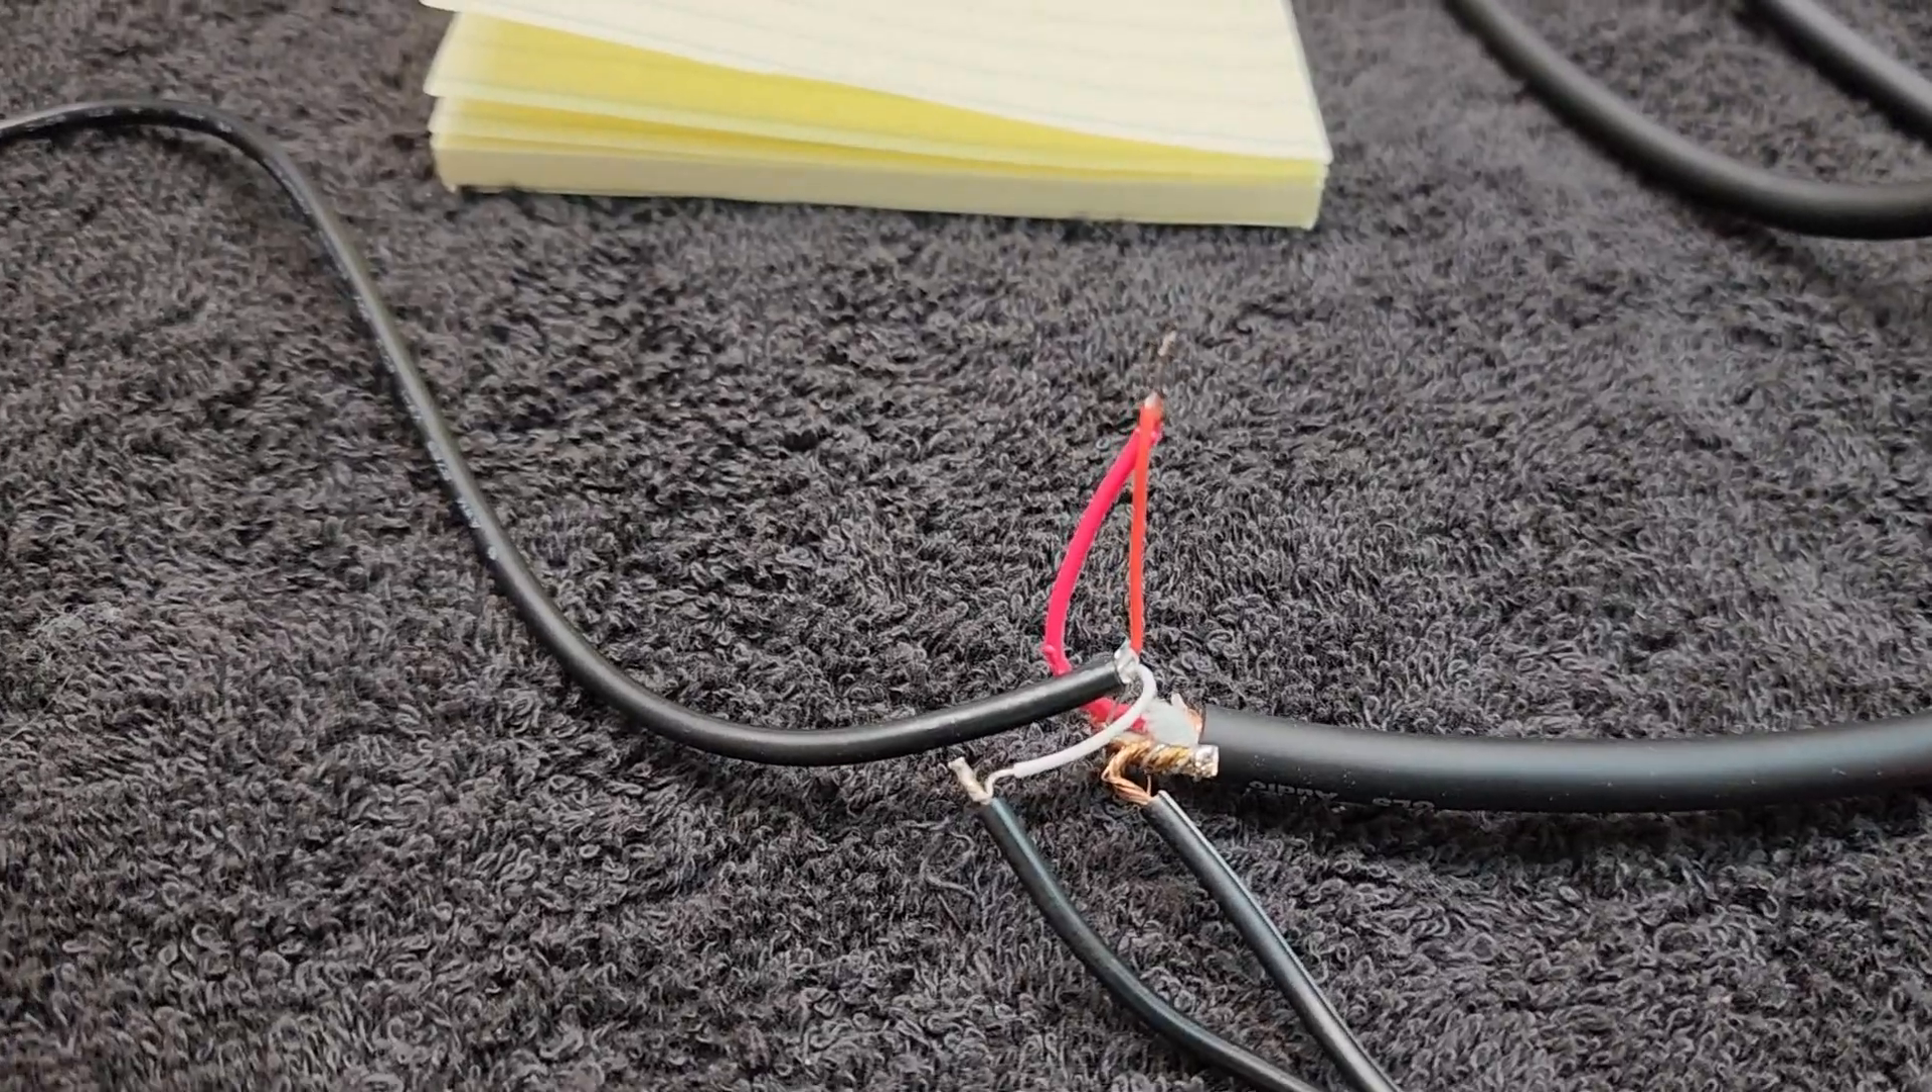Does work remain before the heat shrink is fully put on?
Yes.